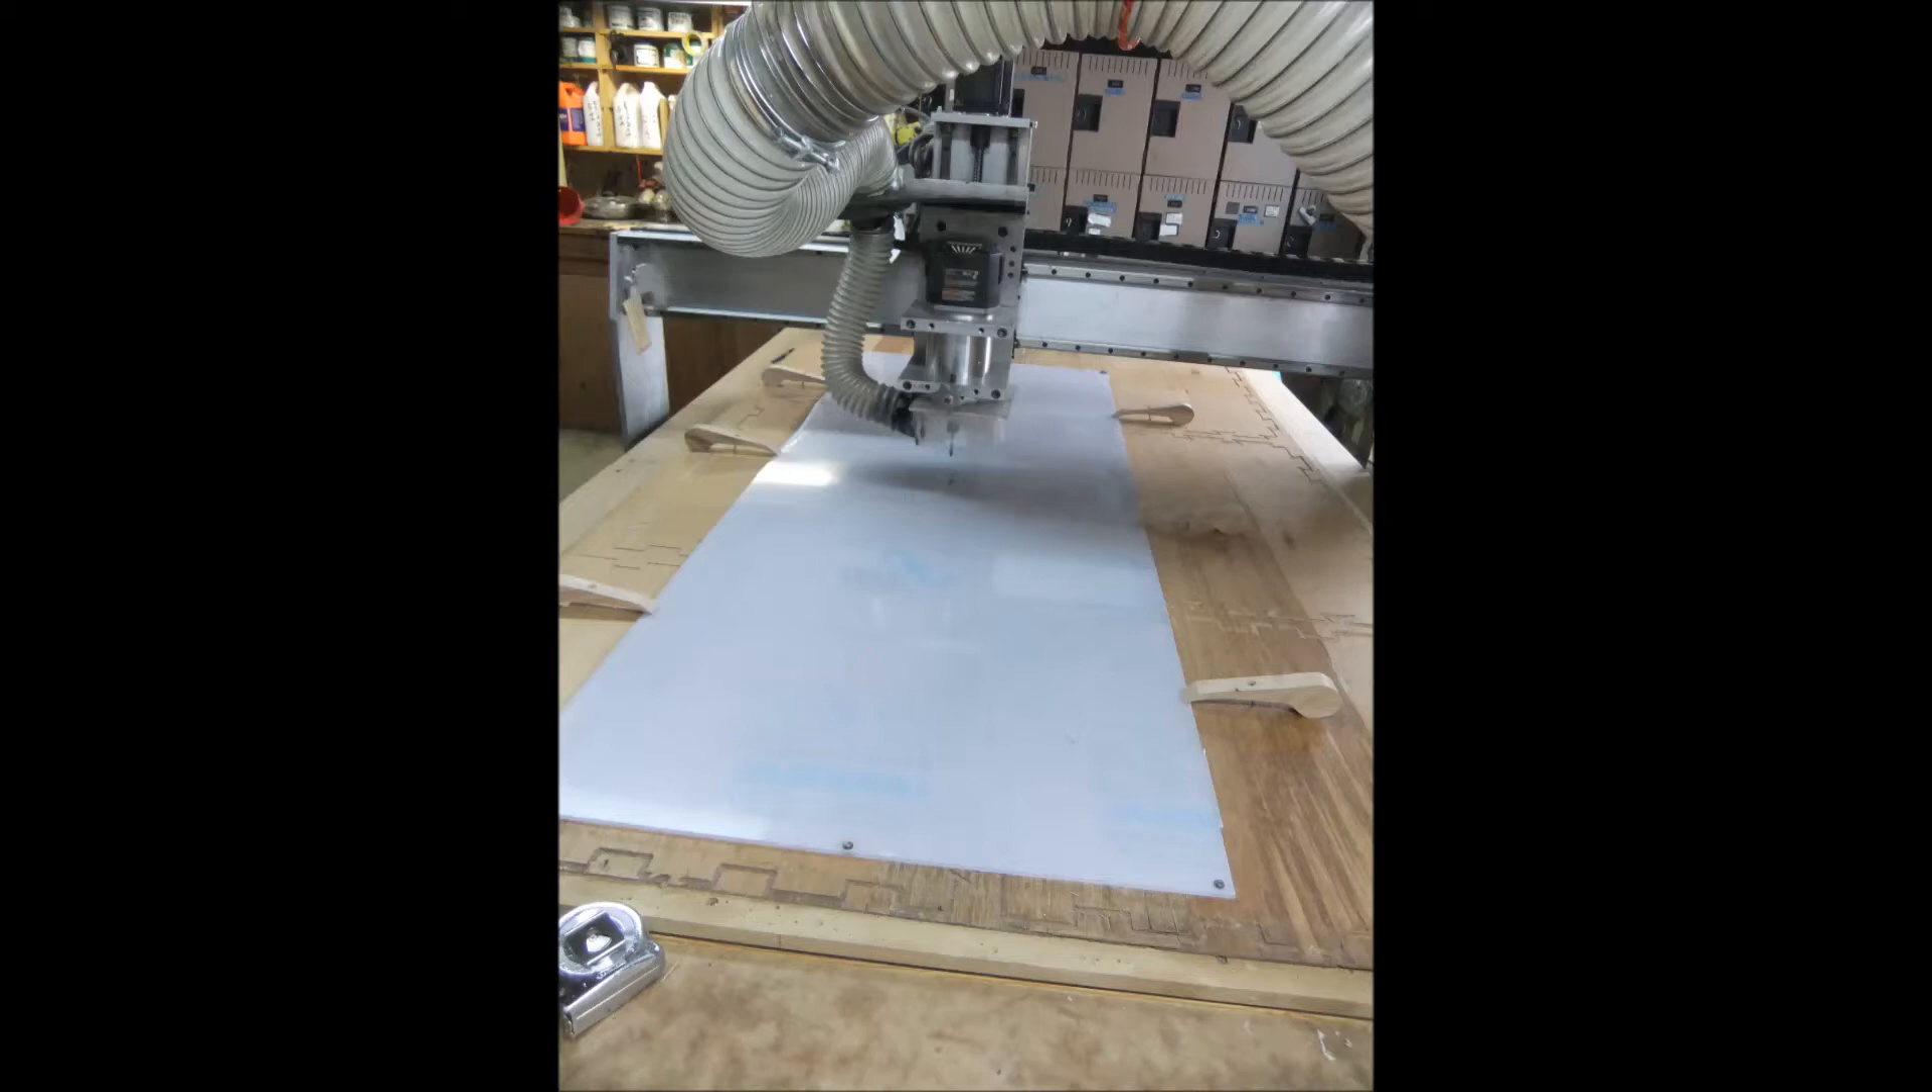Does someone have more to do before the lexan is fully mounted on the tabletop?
No.